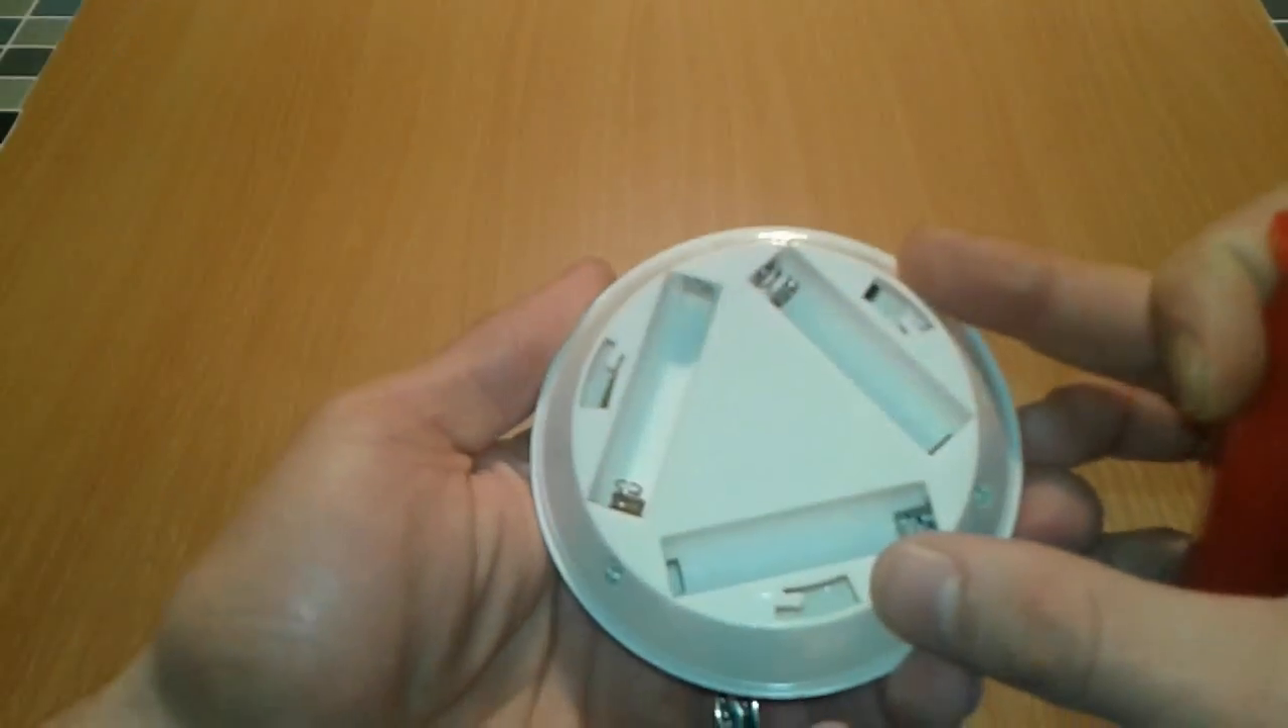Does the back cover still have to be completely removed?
No.